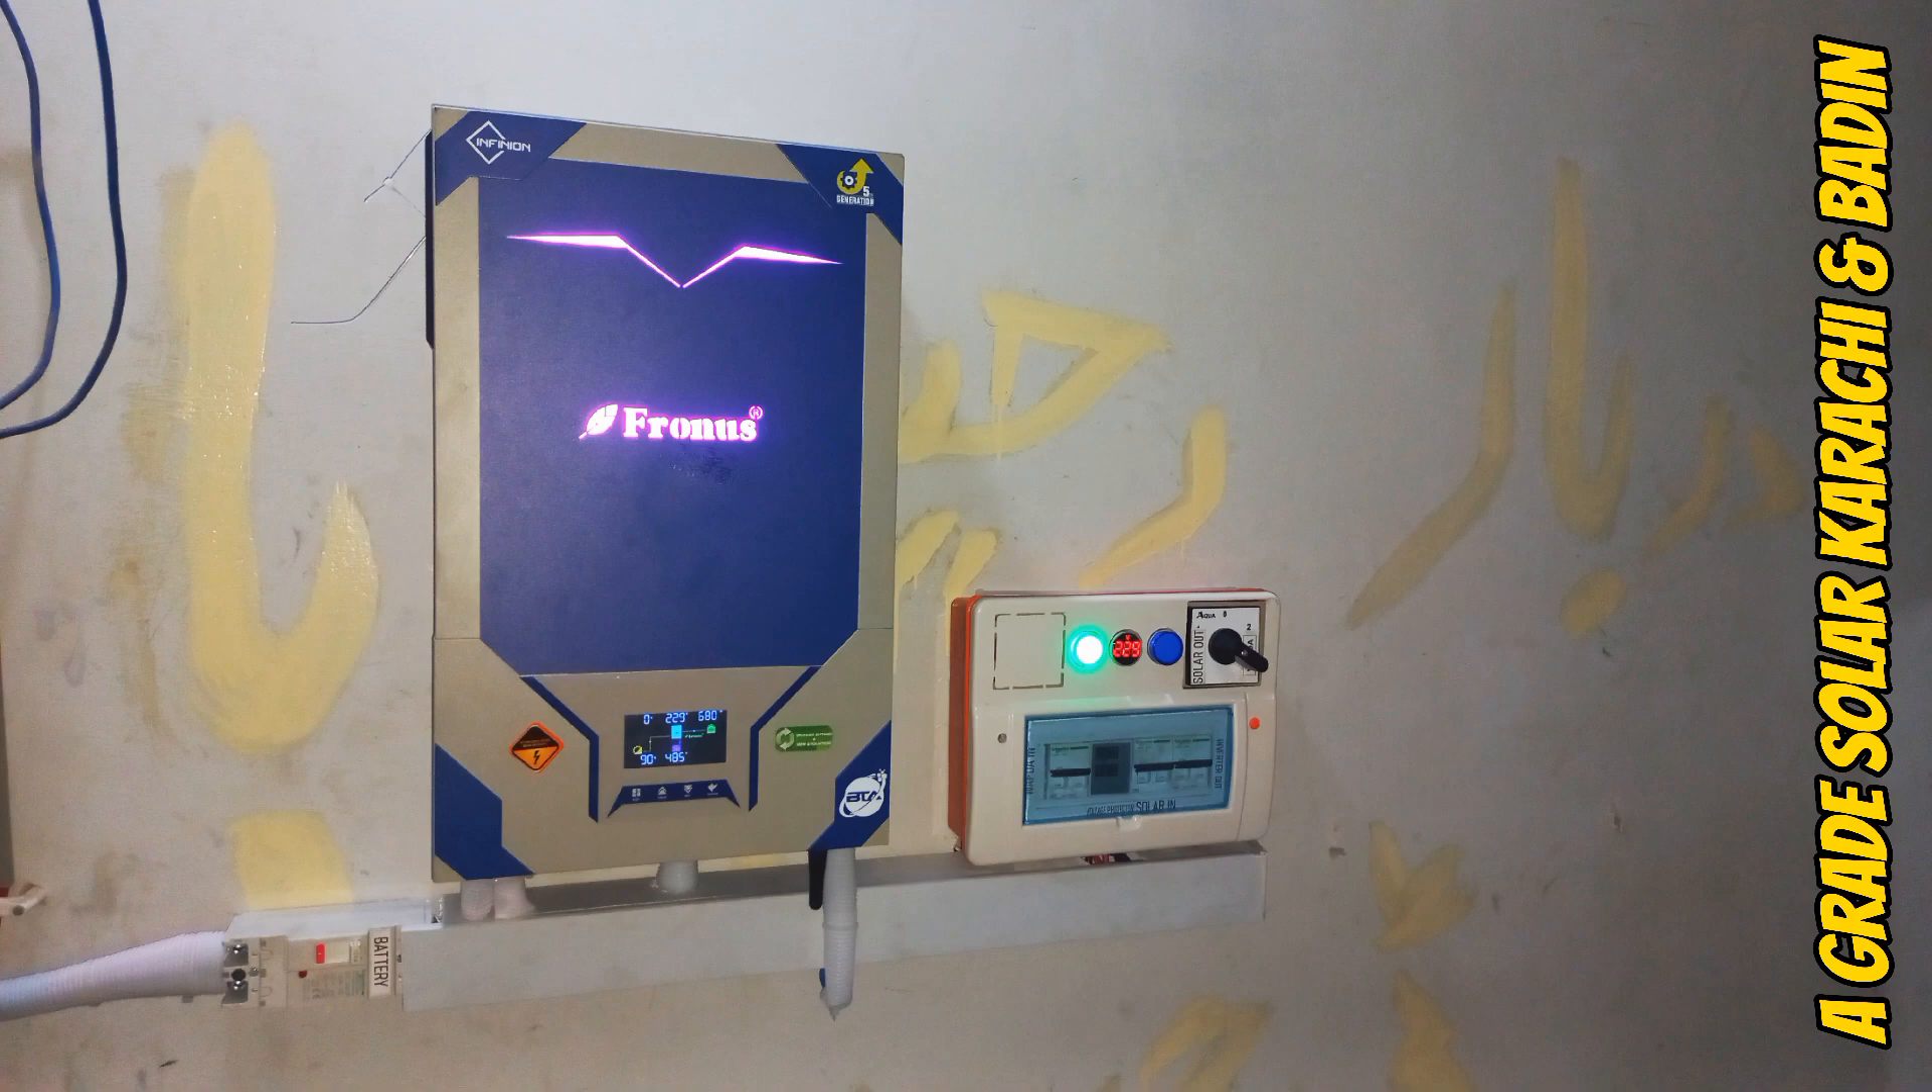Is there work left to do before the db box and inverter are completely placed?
No.